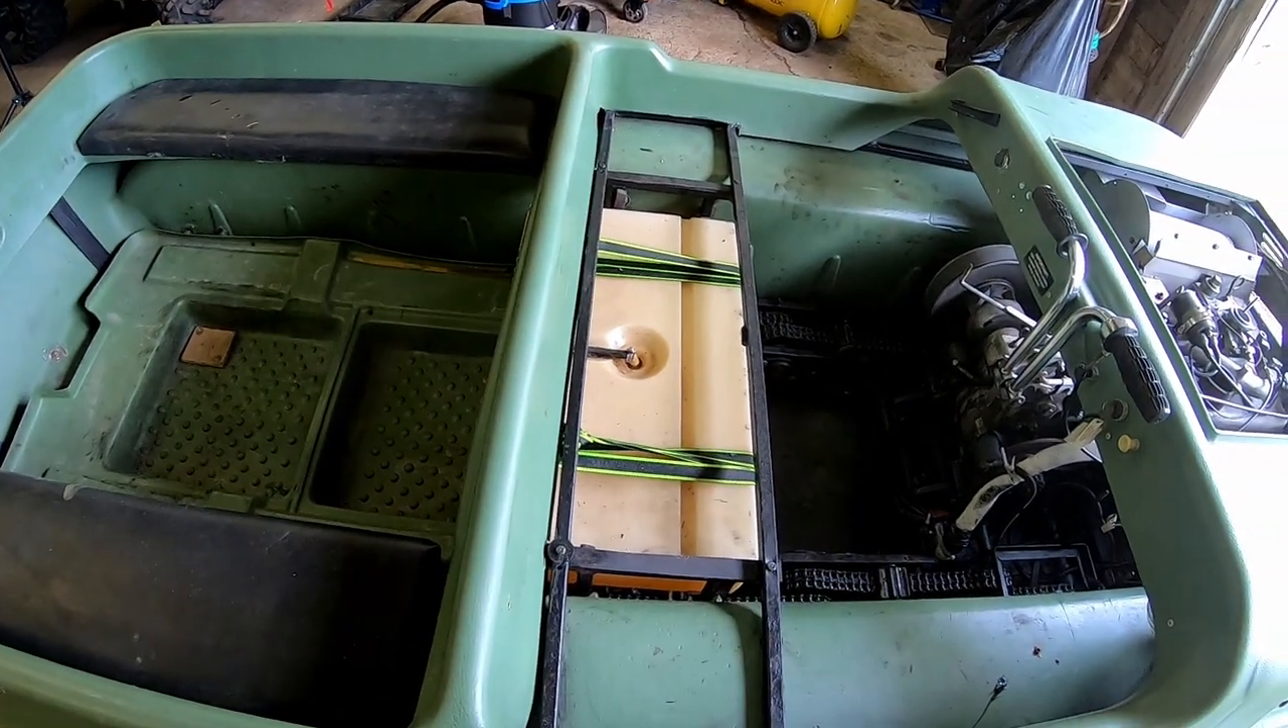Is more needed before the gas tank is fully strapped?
No.